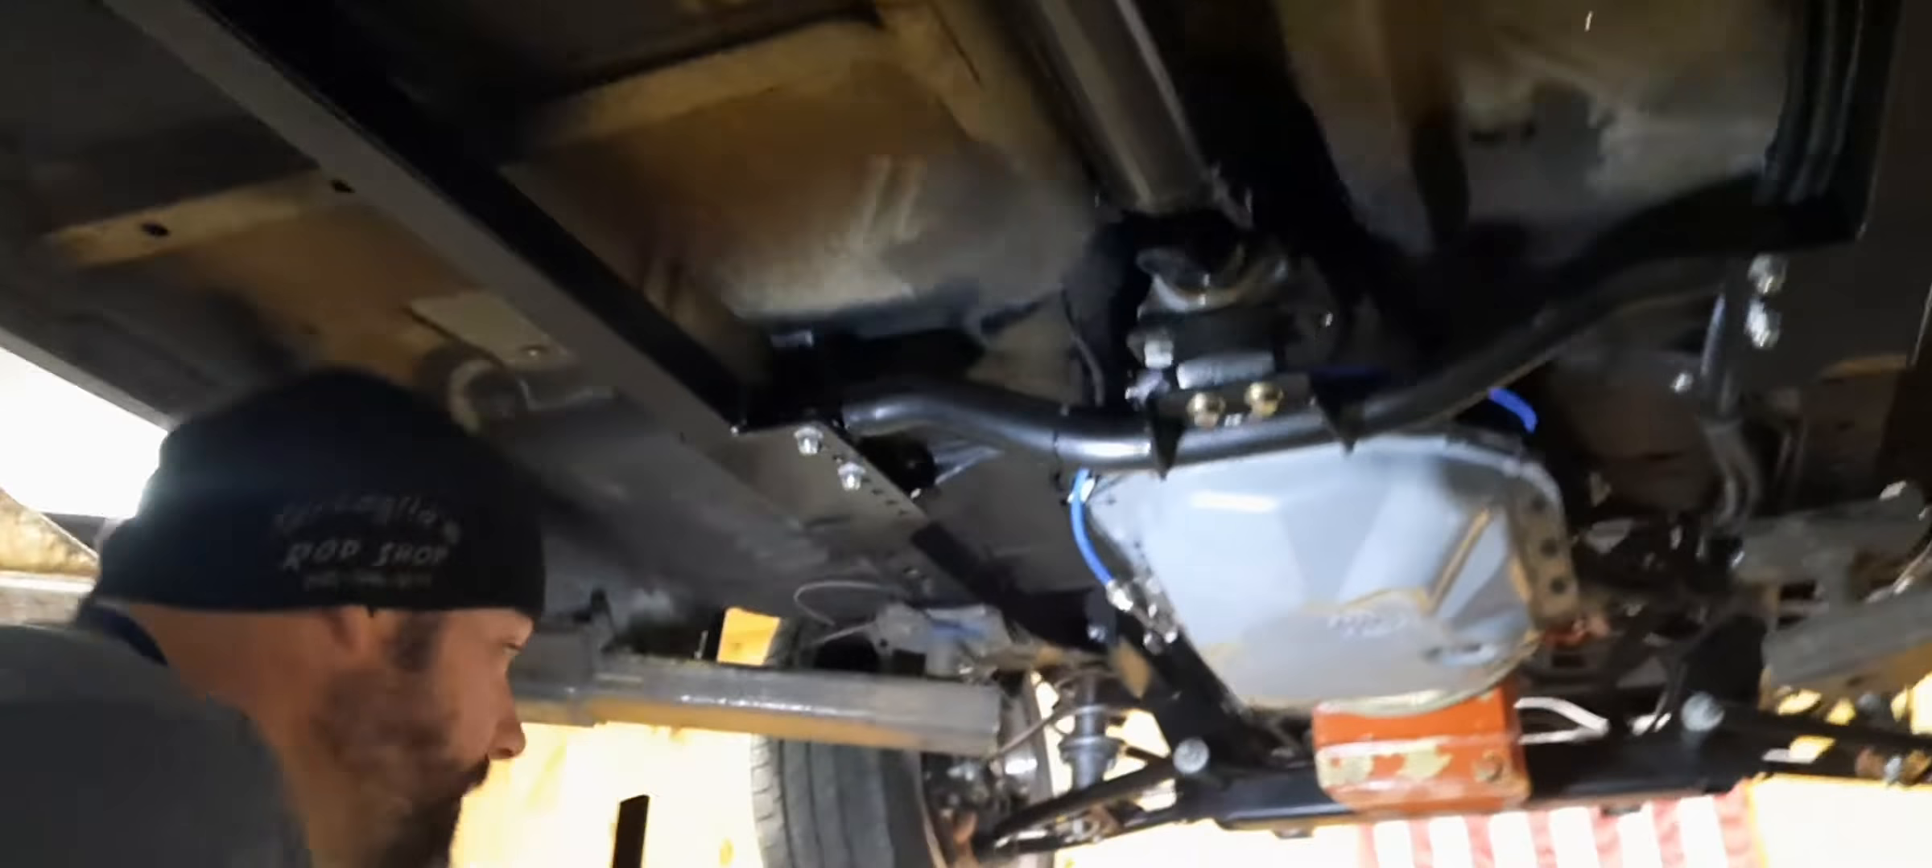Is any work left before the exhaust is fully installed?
Yes.